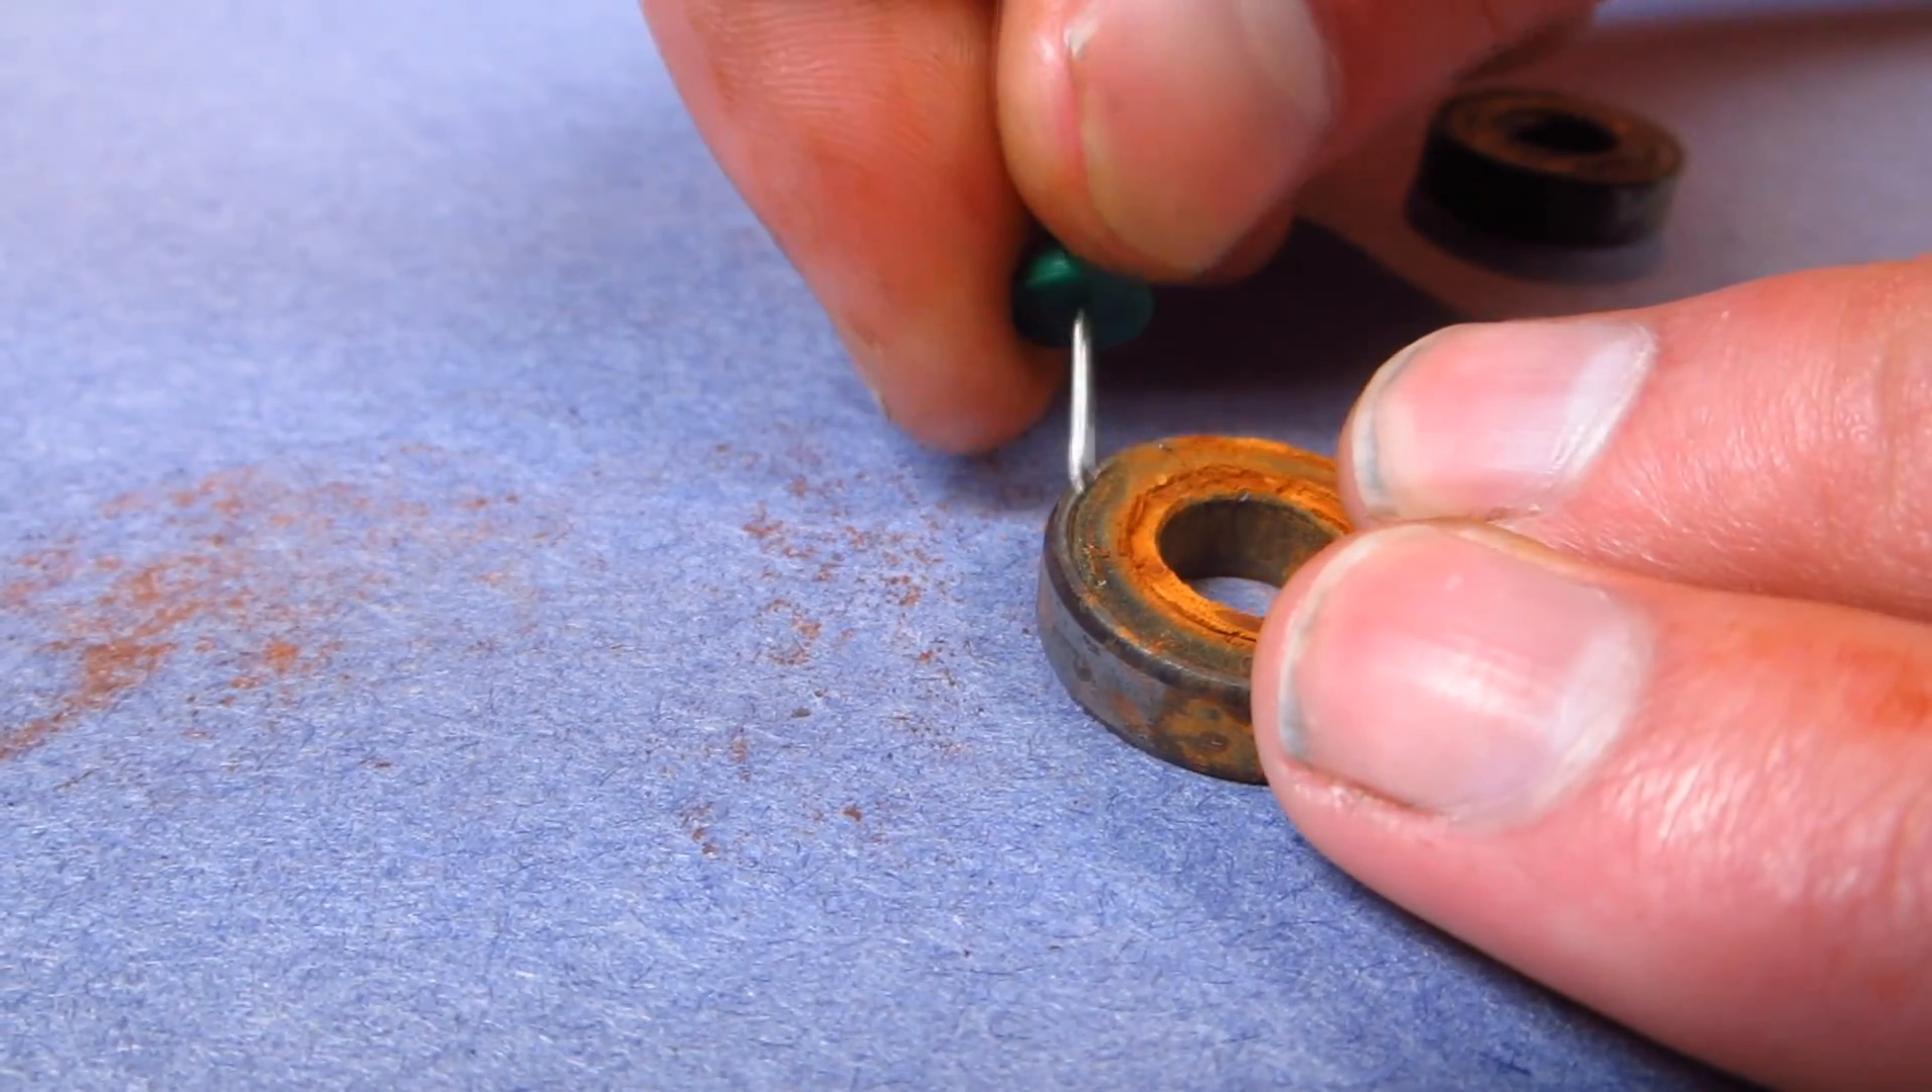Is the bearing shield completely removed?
No.